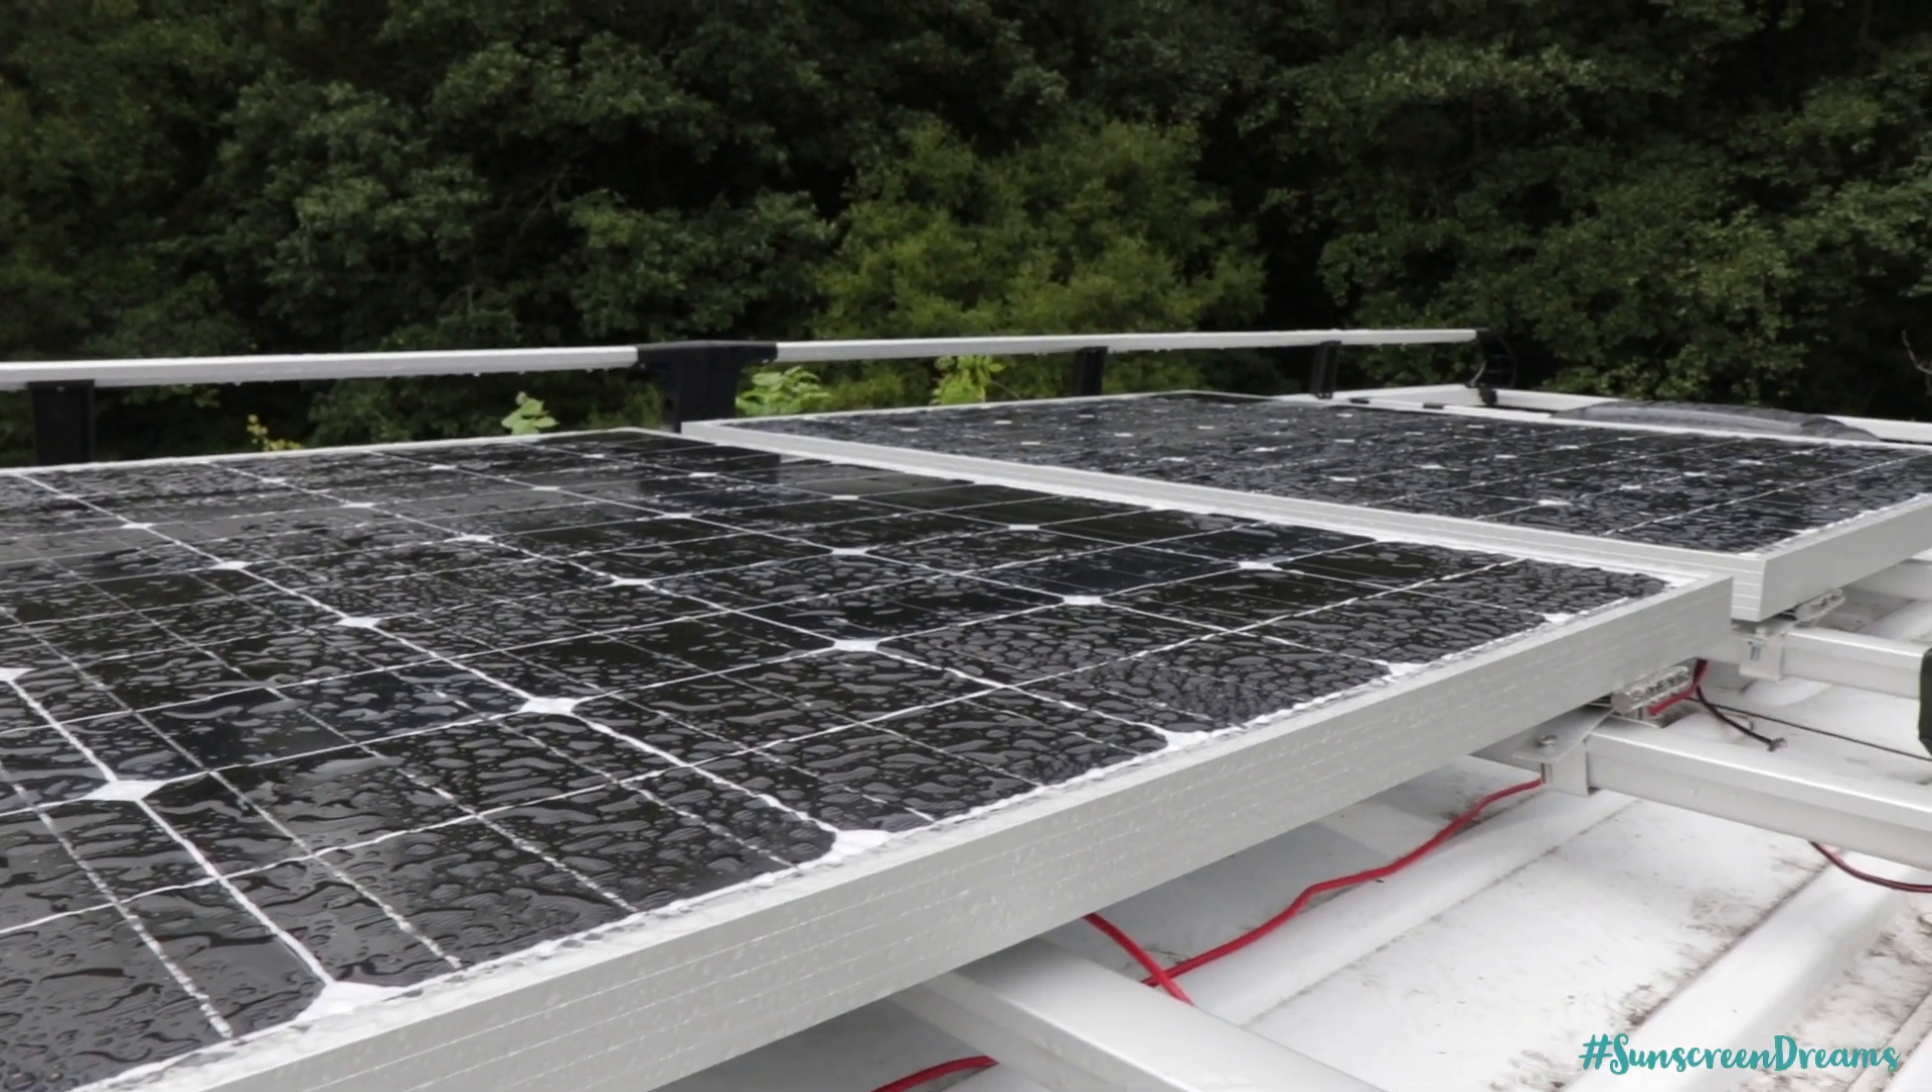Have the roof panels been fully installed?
Yes.